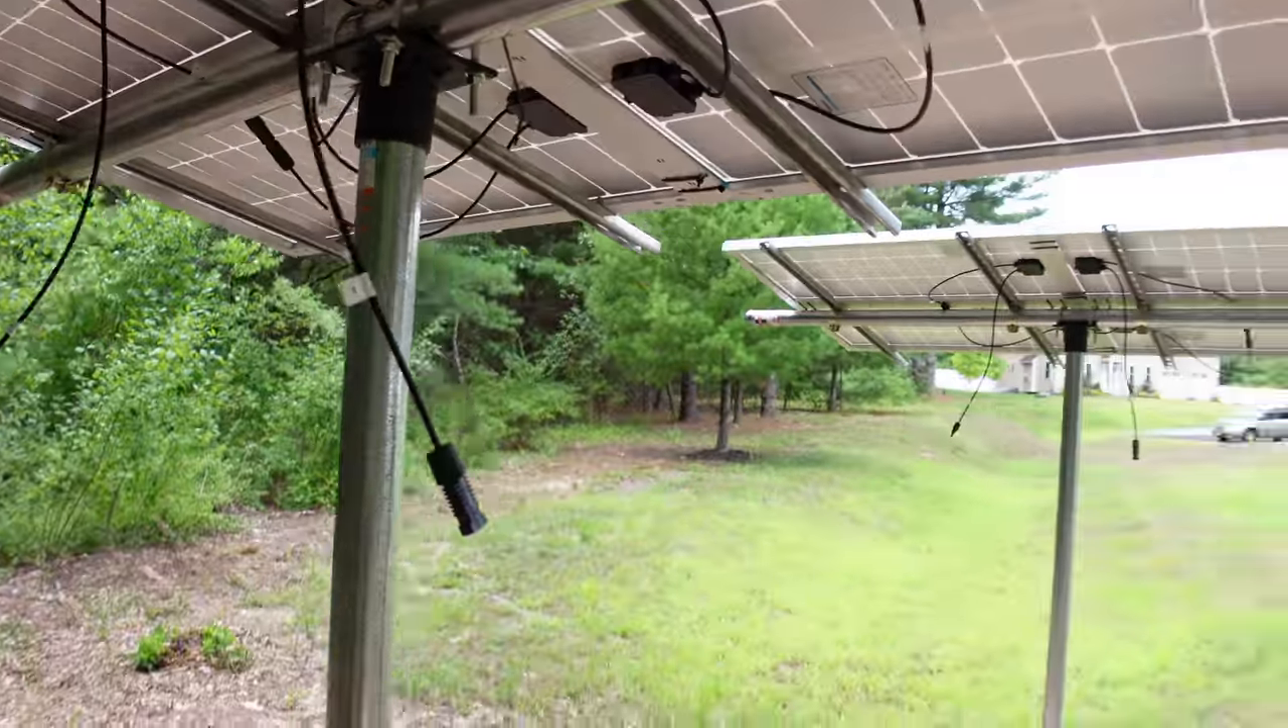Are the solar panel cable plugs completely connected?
No.